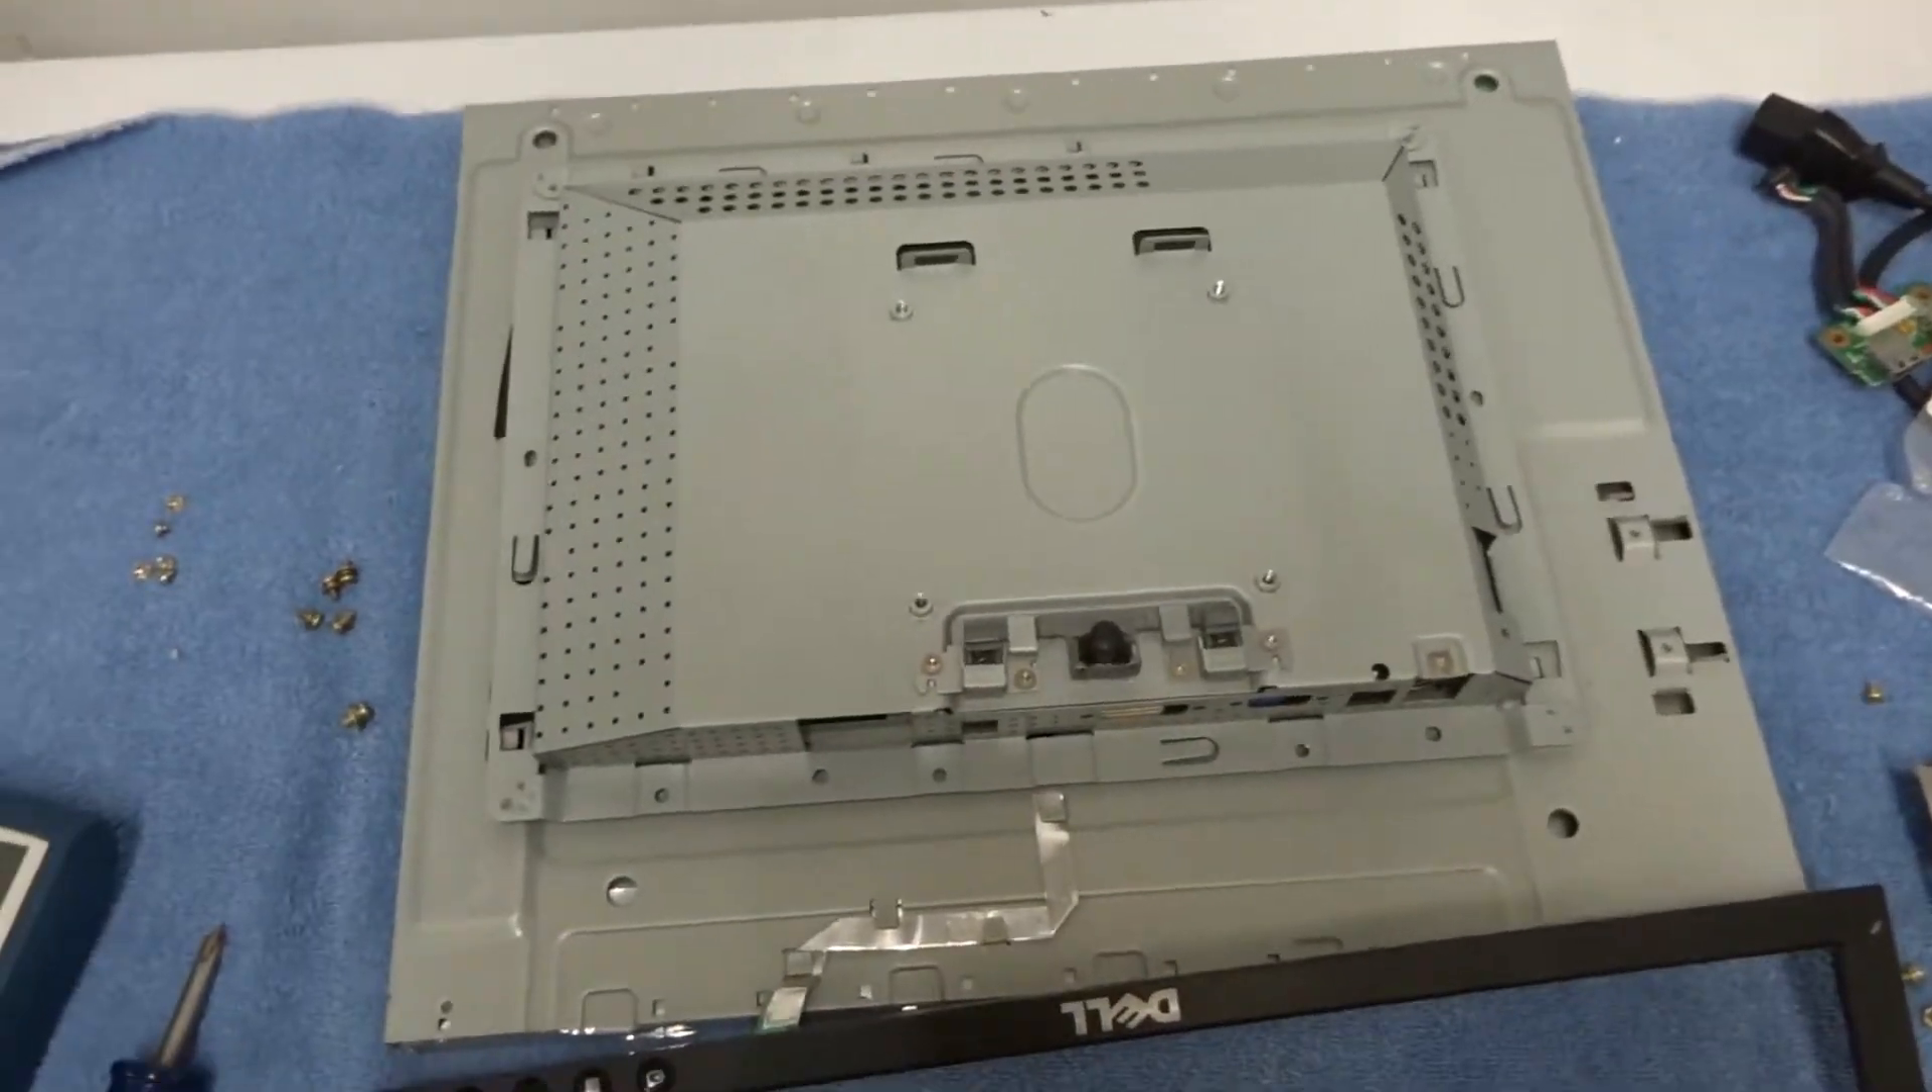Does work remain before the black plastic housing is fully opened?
No.